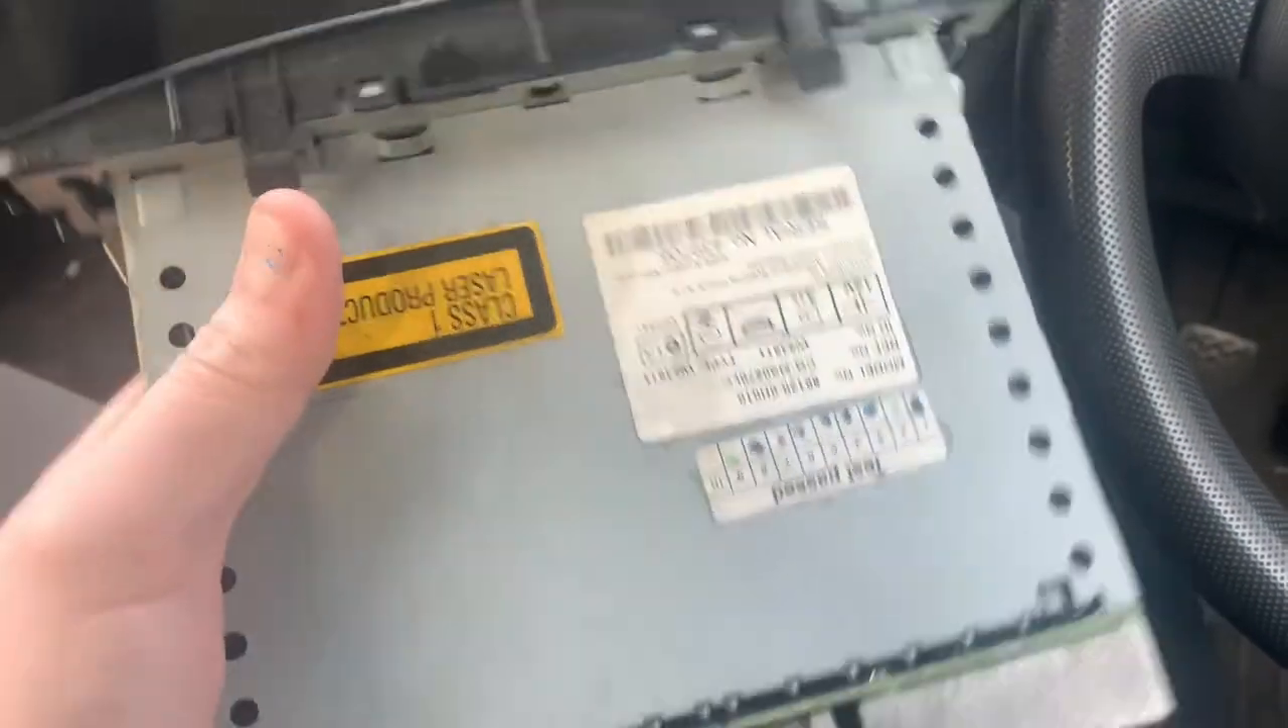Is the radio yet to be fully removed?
No.